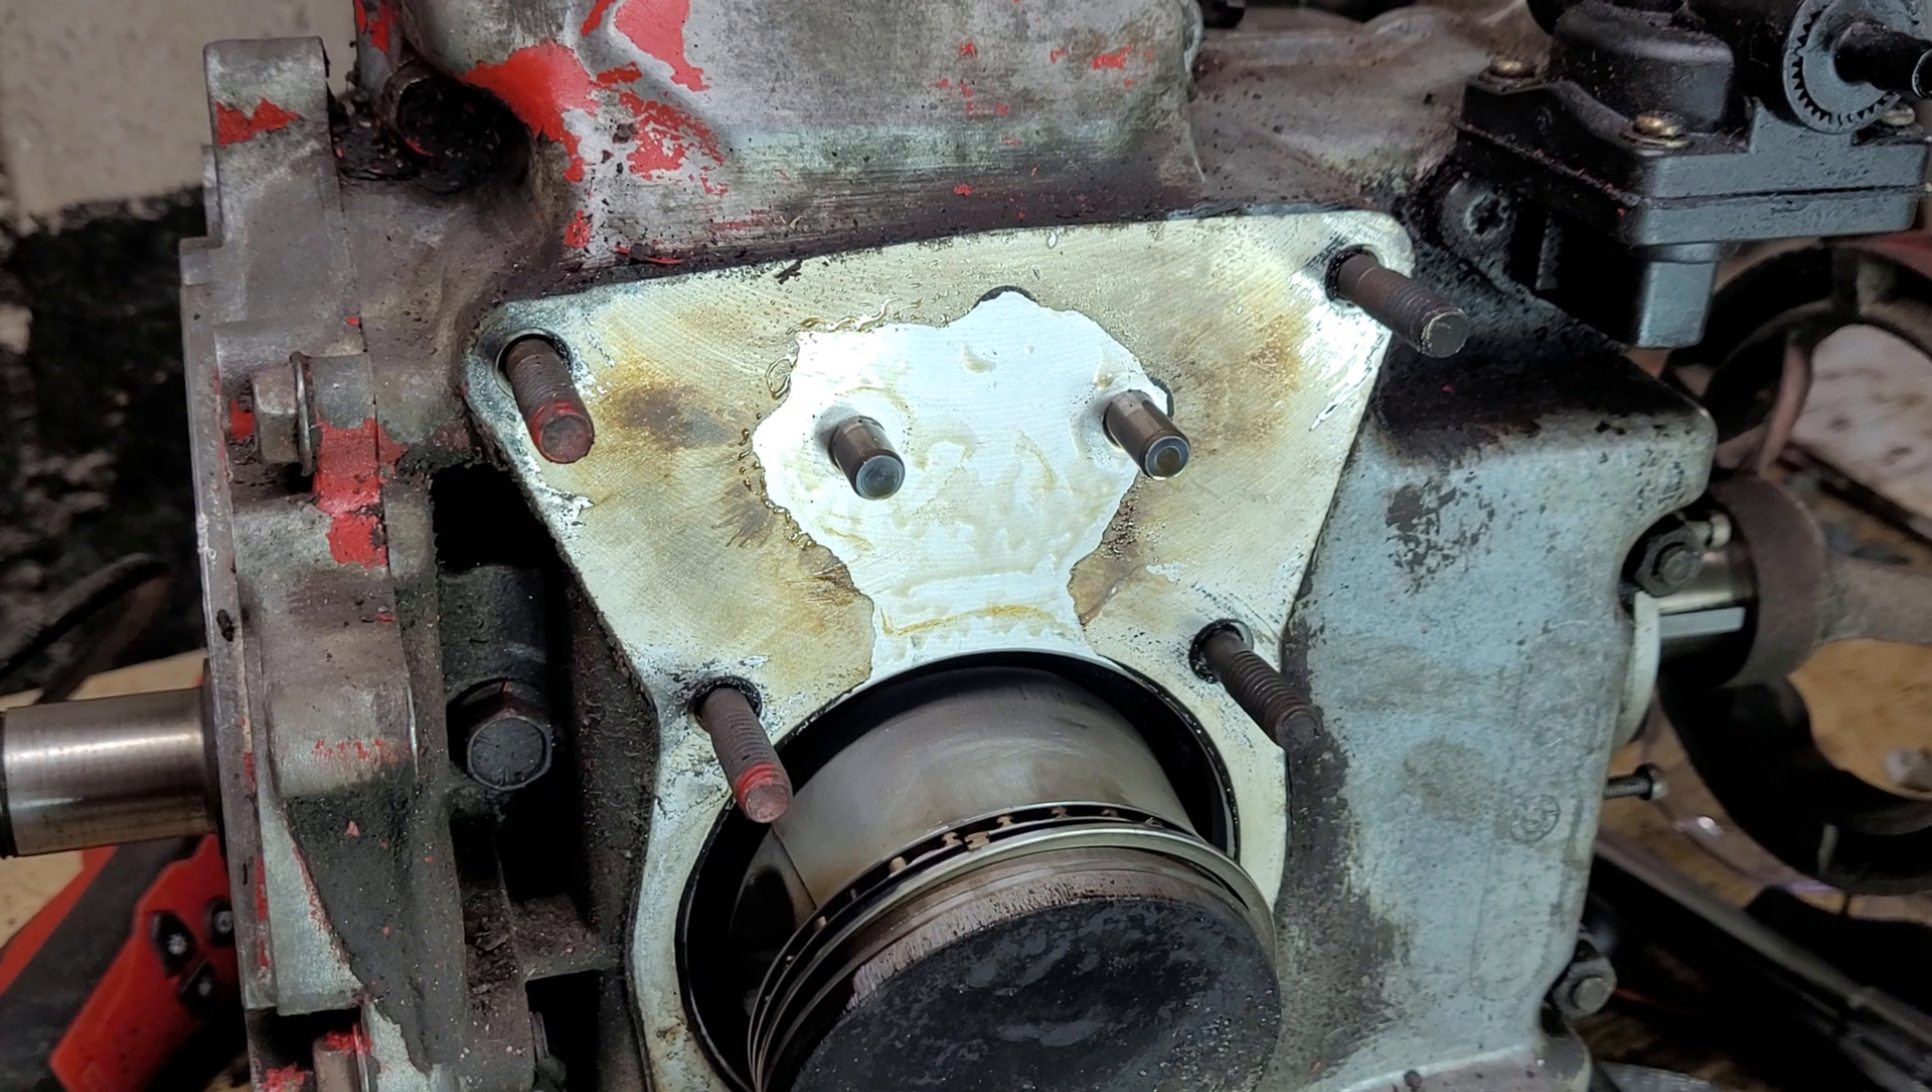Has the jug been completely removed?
Yes.